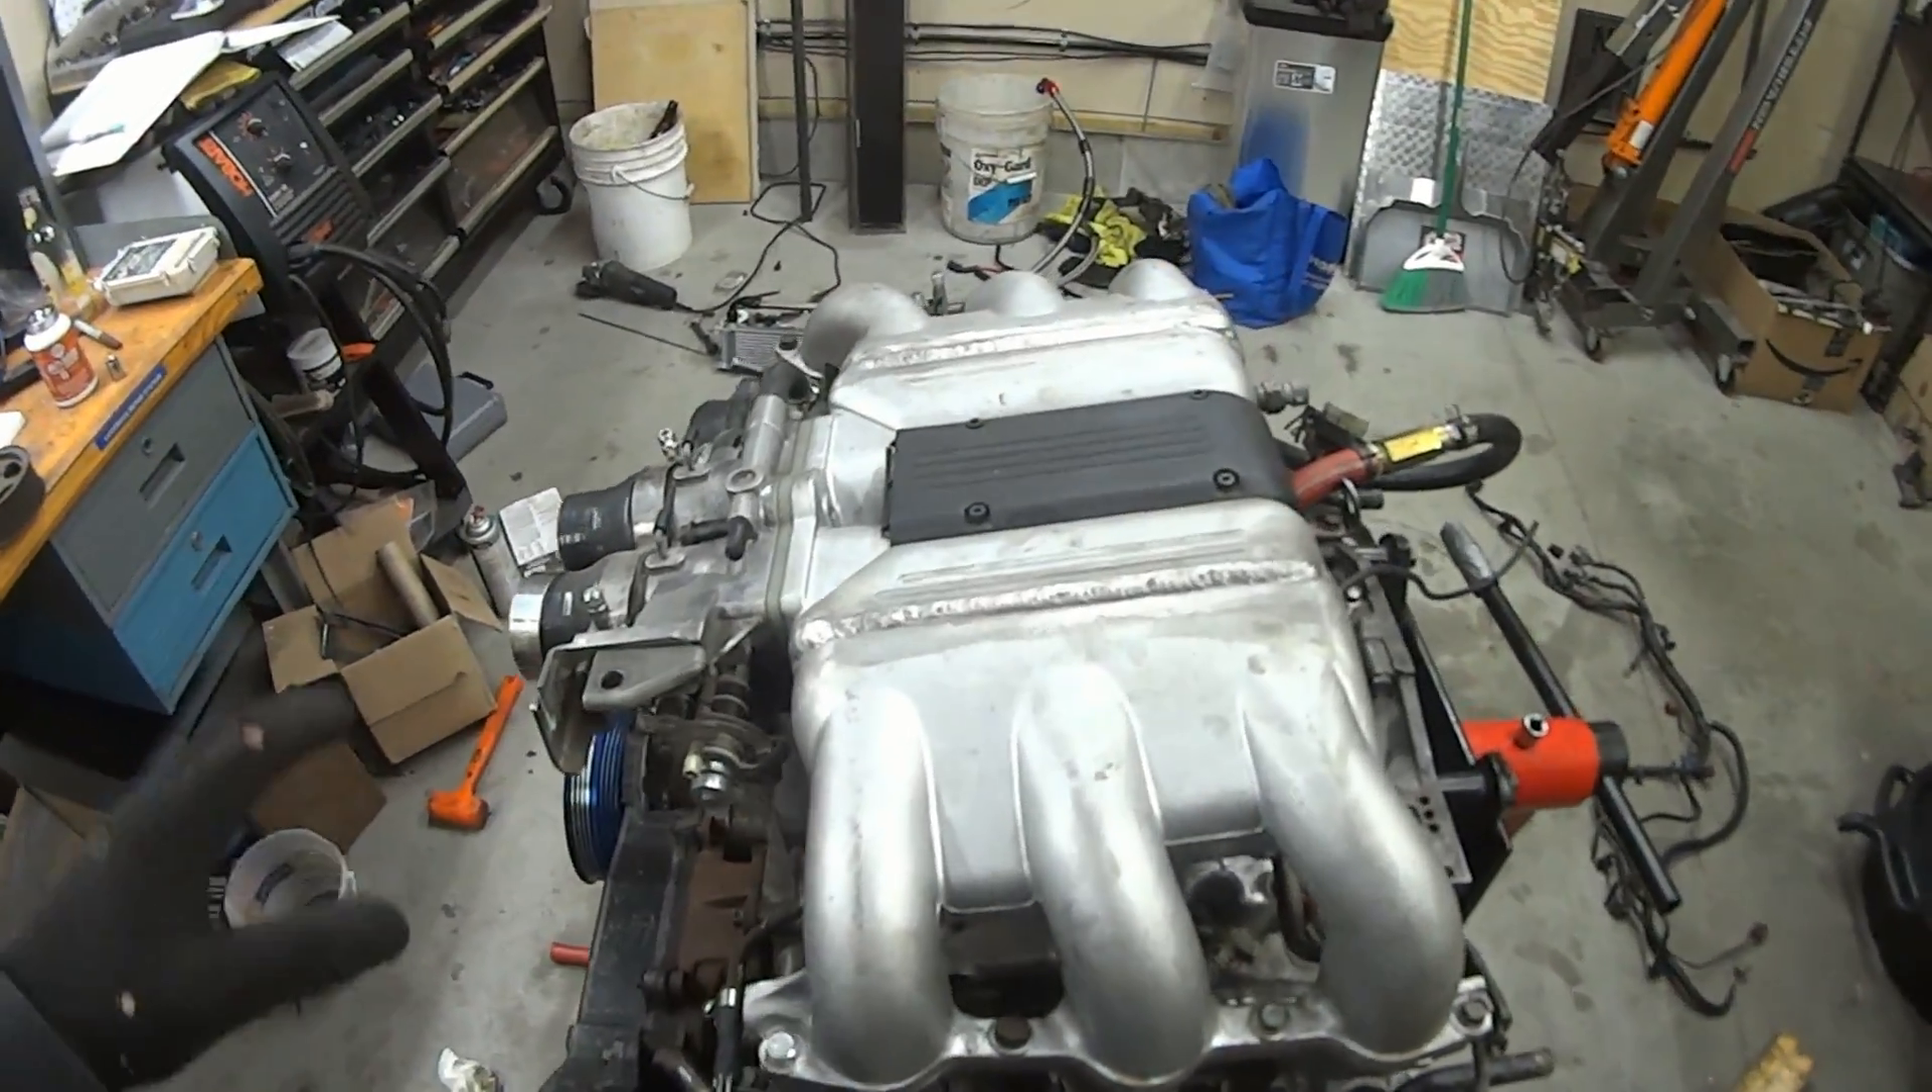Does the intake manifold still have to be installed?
No.